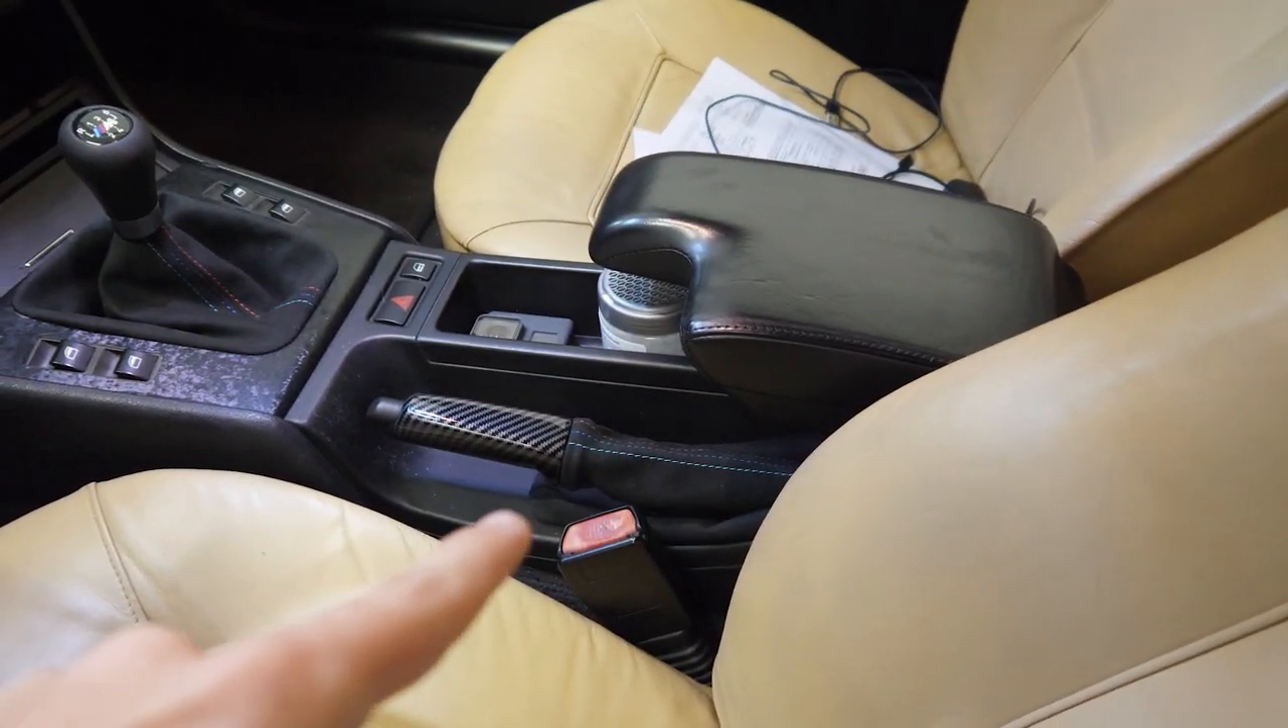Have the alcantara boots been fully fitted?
Yes.